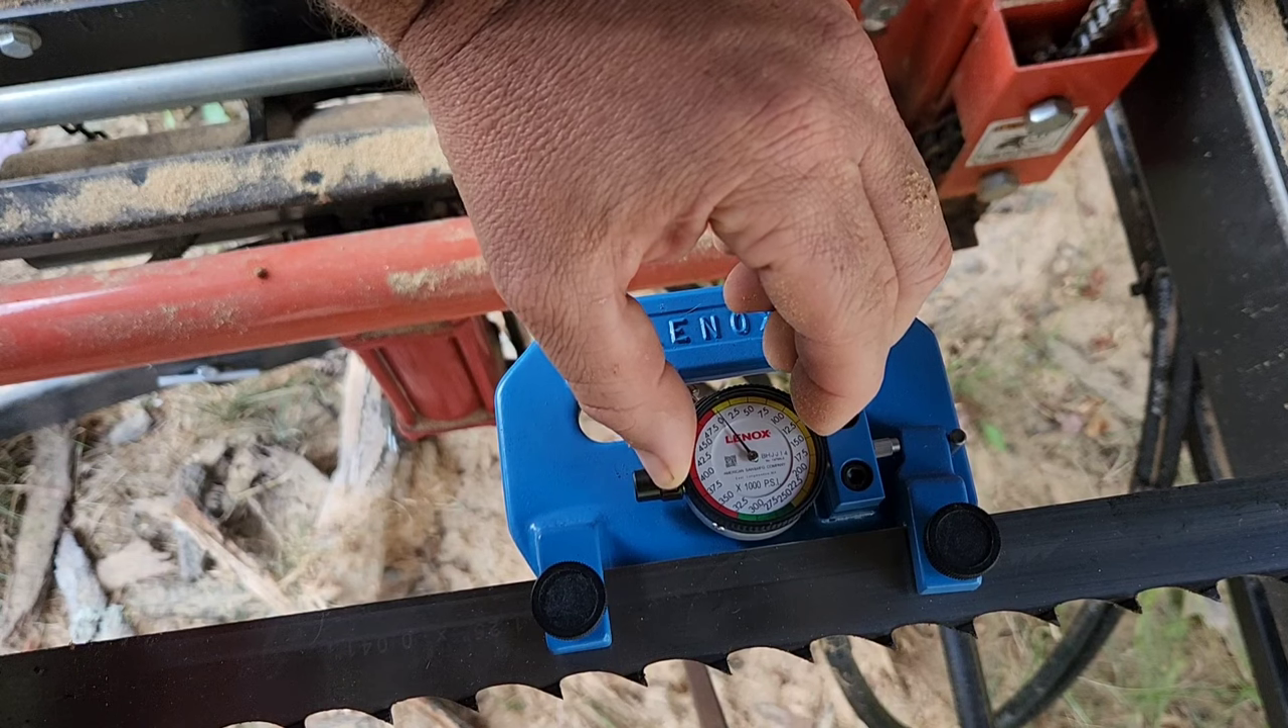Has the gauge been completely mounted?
Yes.